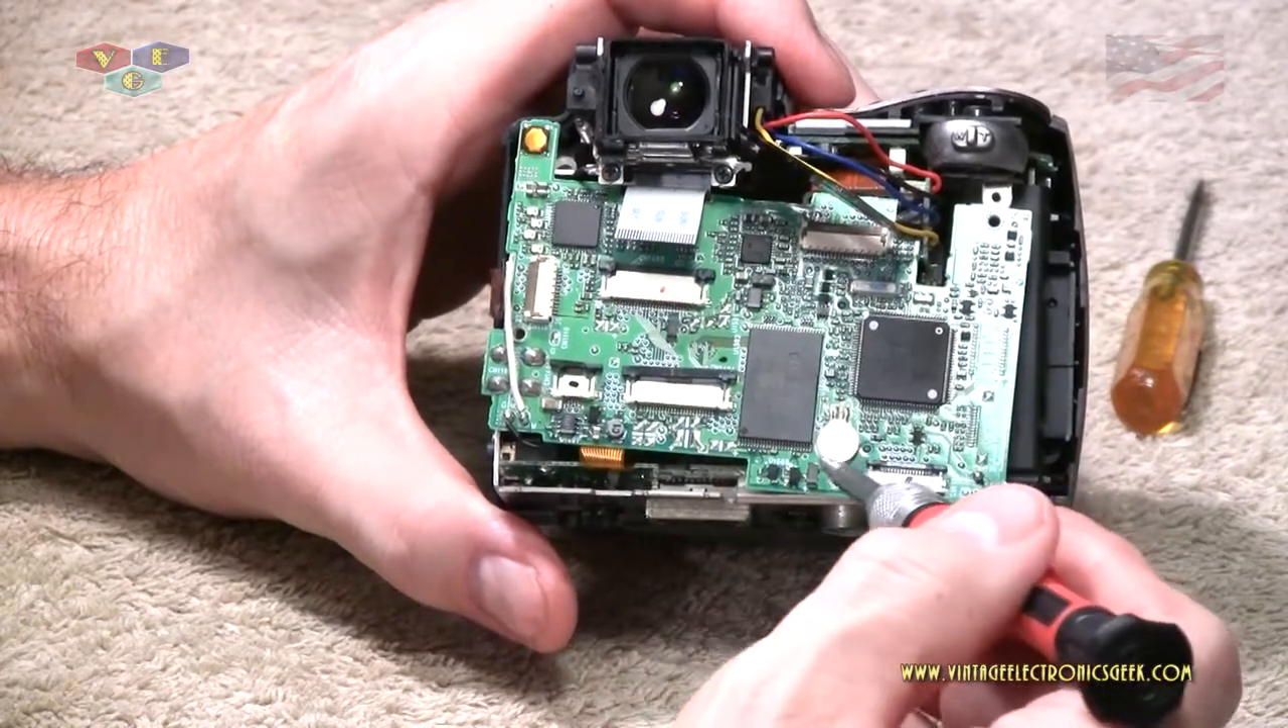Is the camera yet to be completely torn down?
Yes.